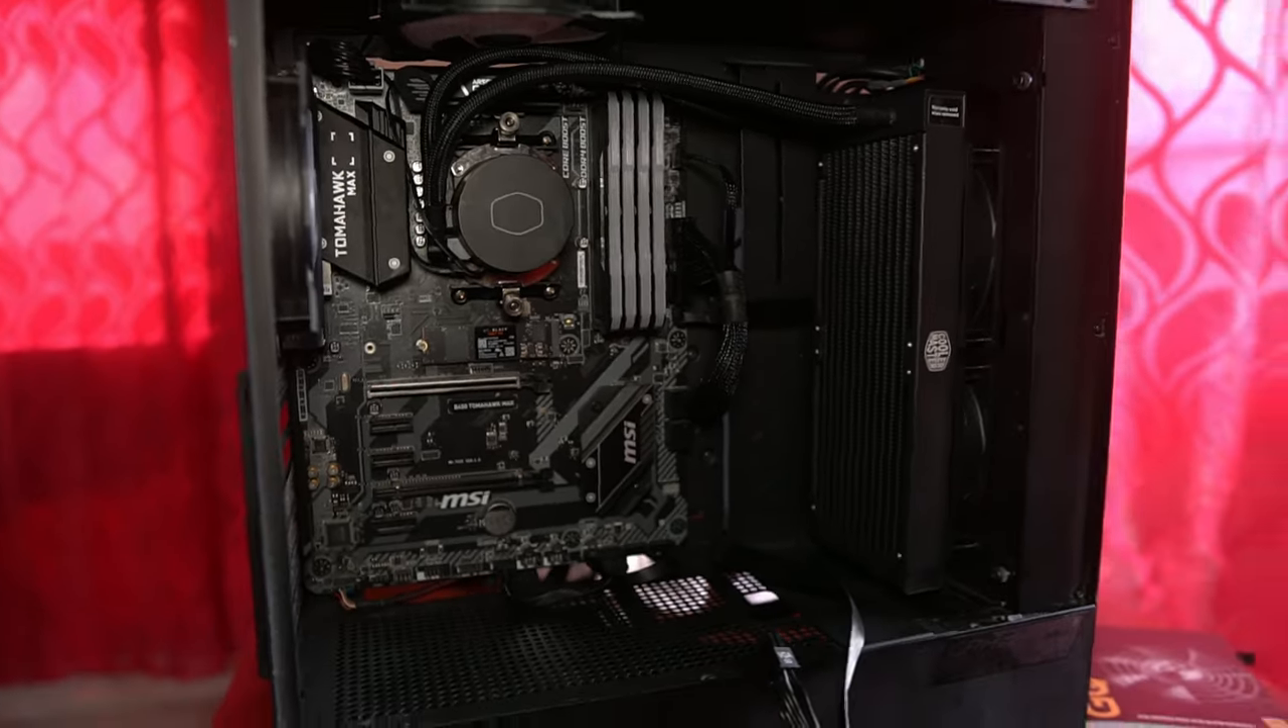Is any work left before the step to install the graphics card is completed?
Yes.